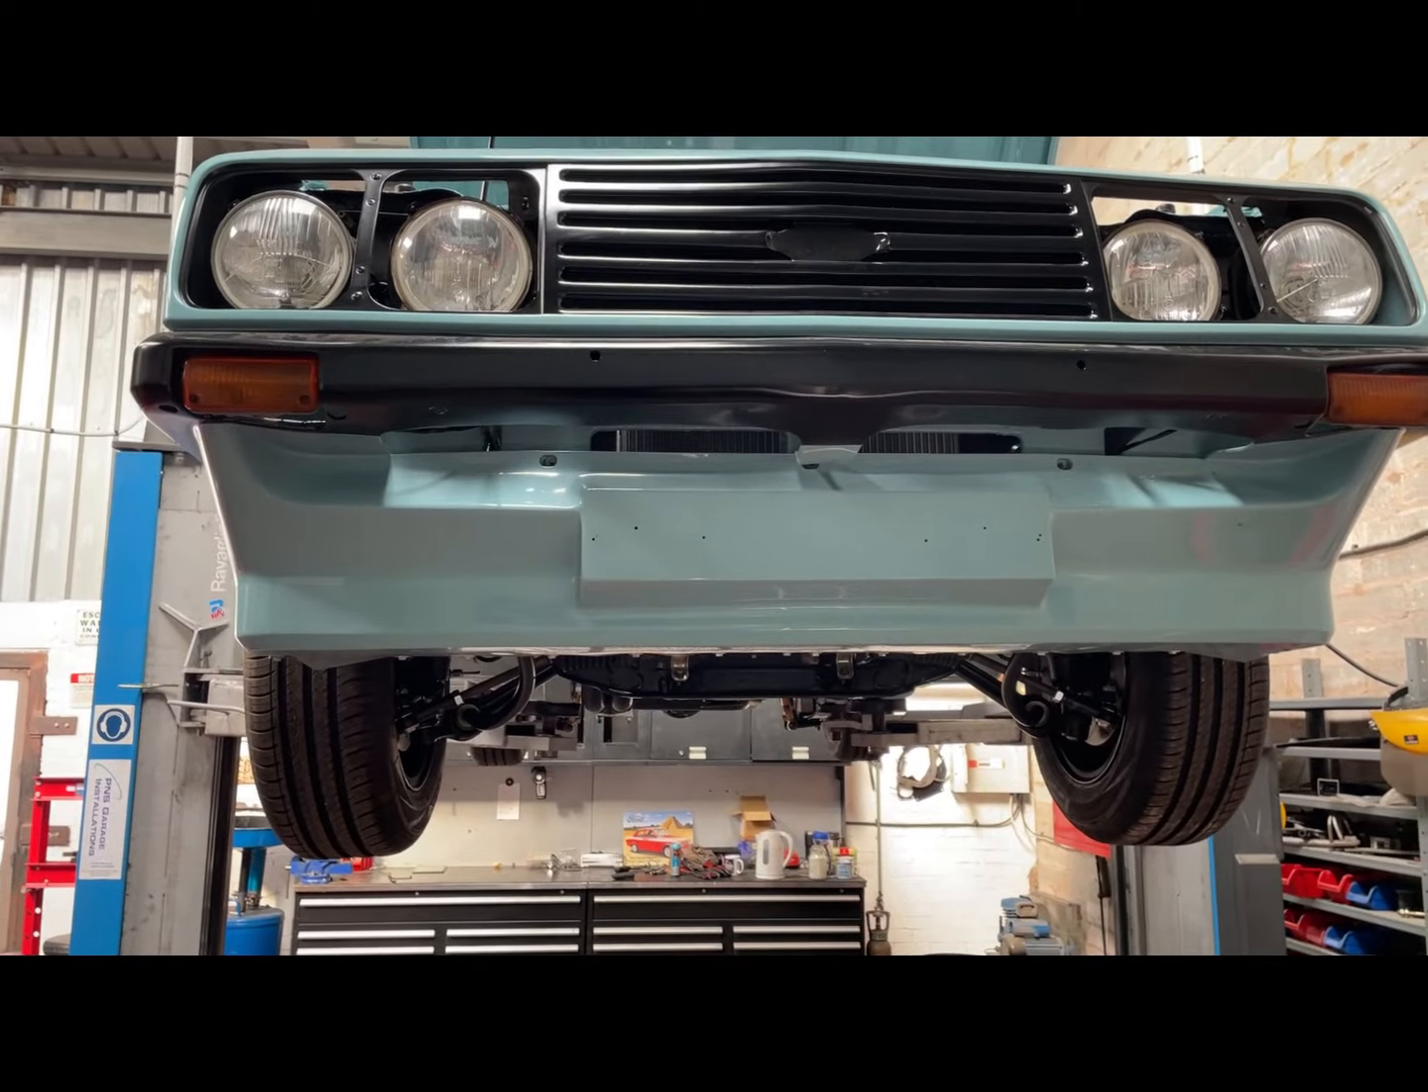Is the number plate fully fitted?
No.